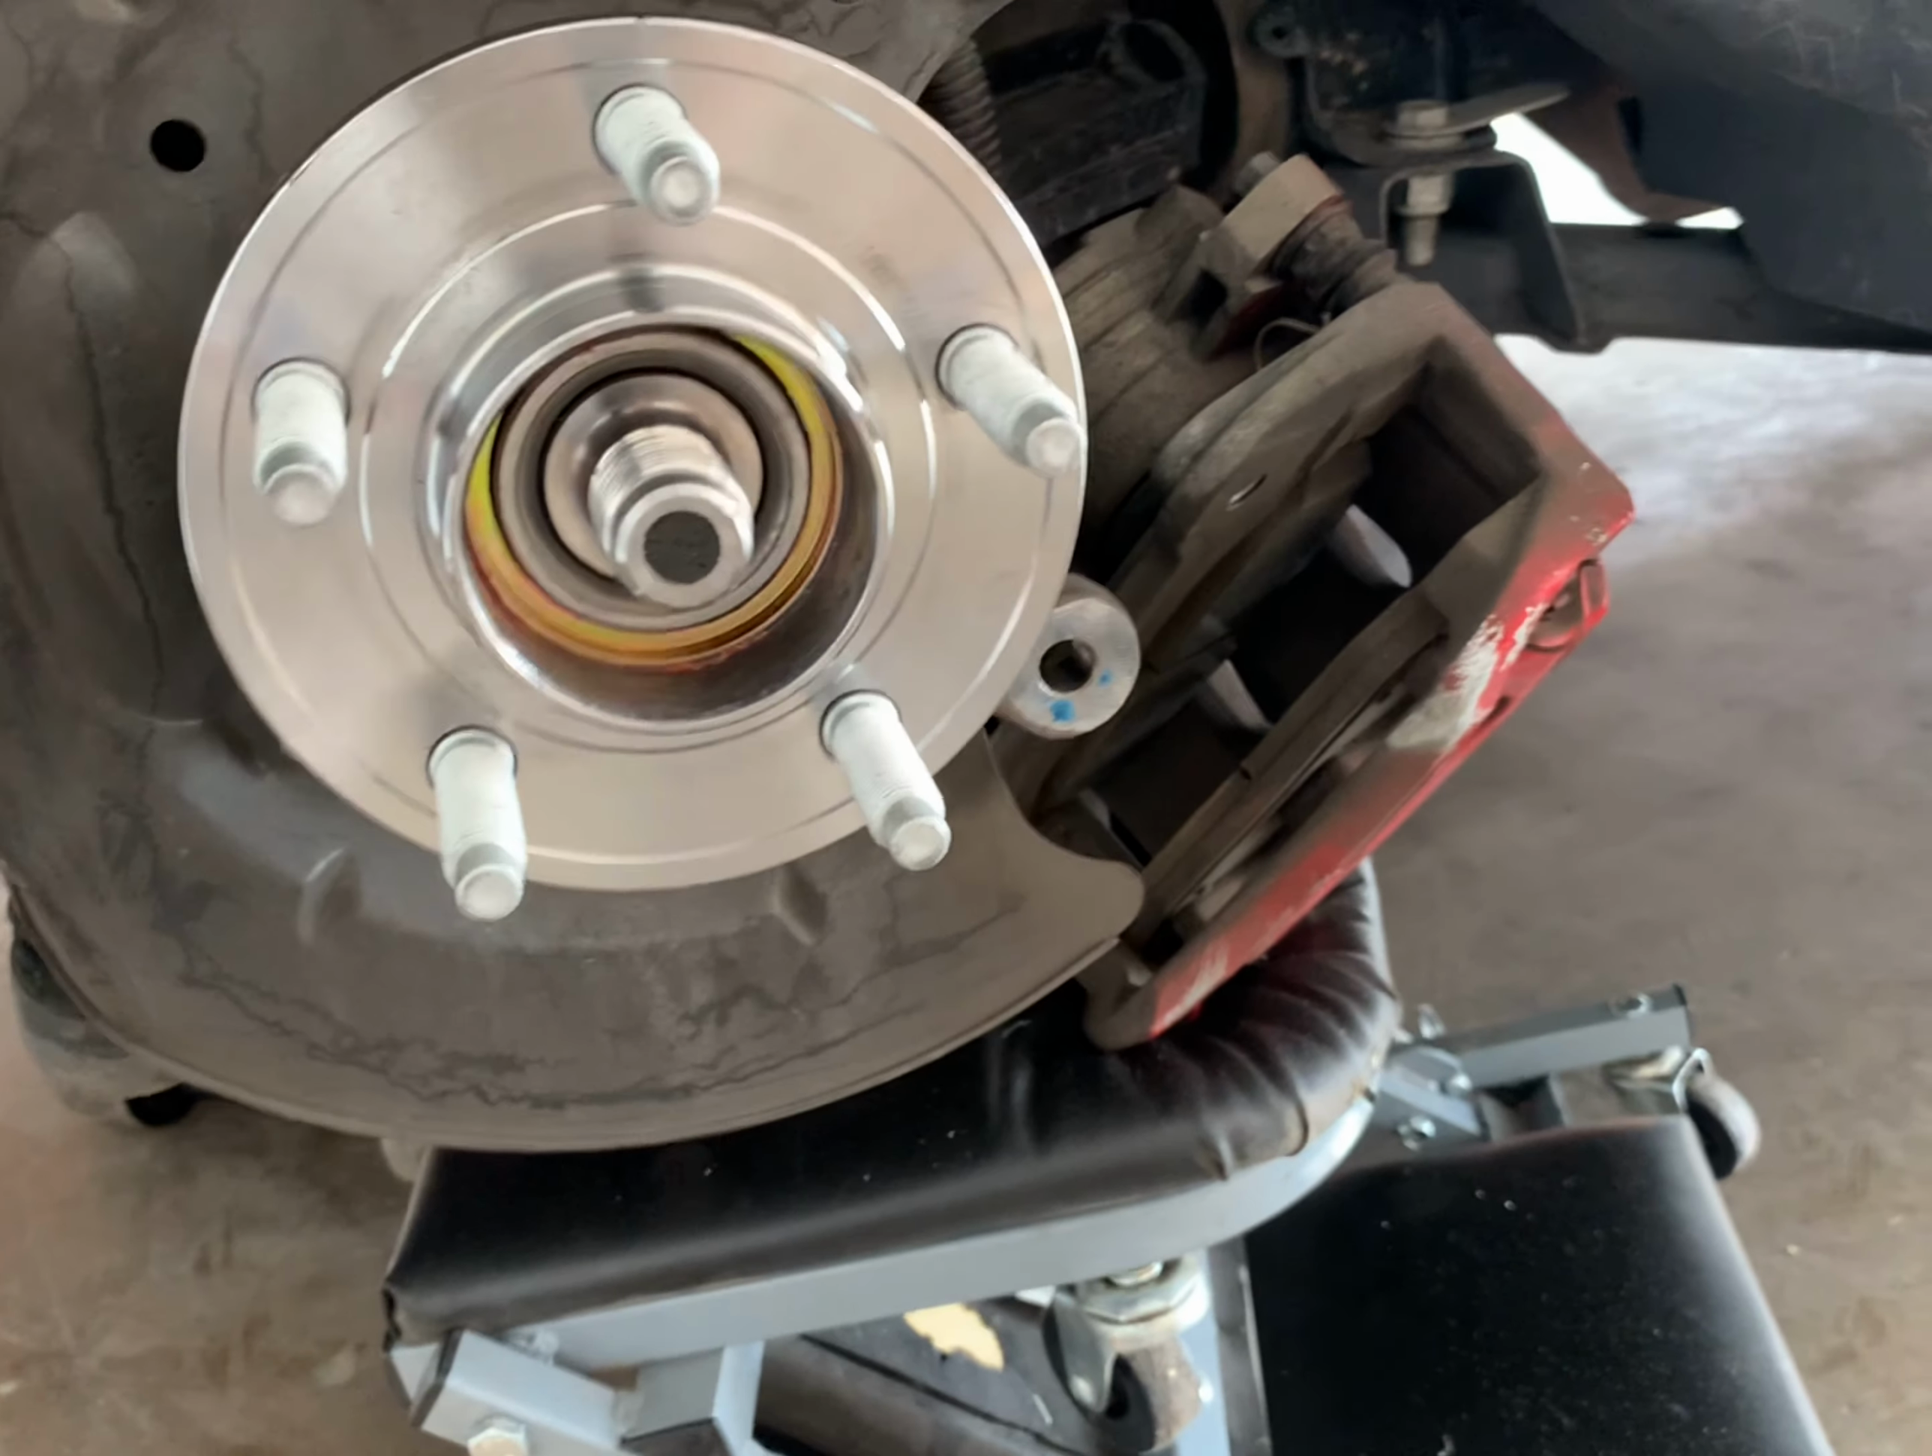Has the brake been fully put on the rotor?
No.